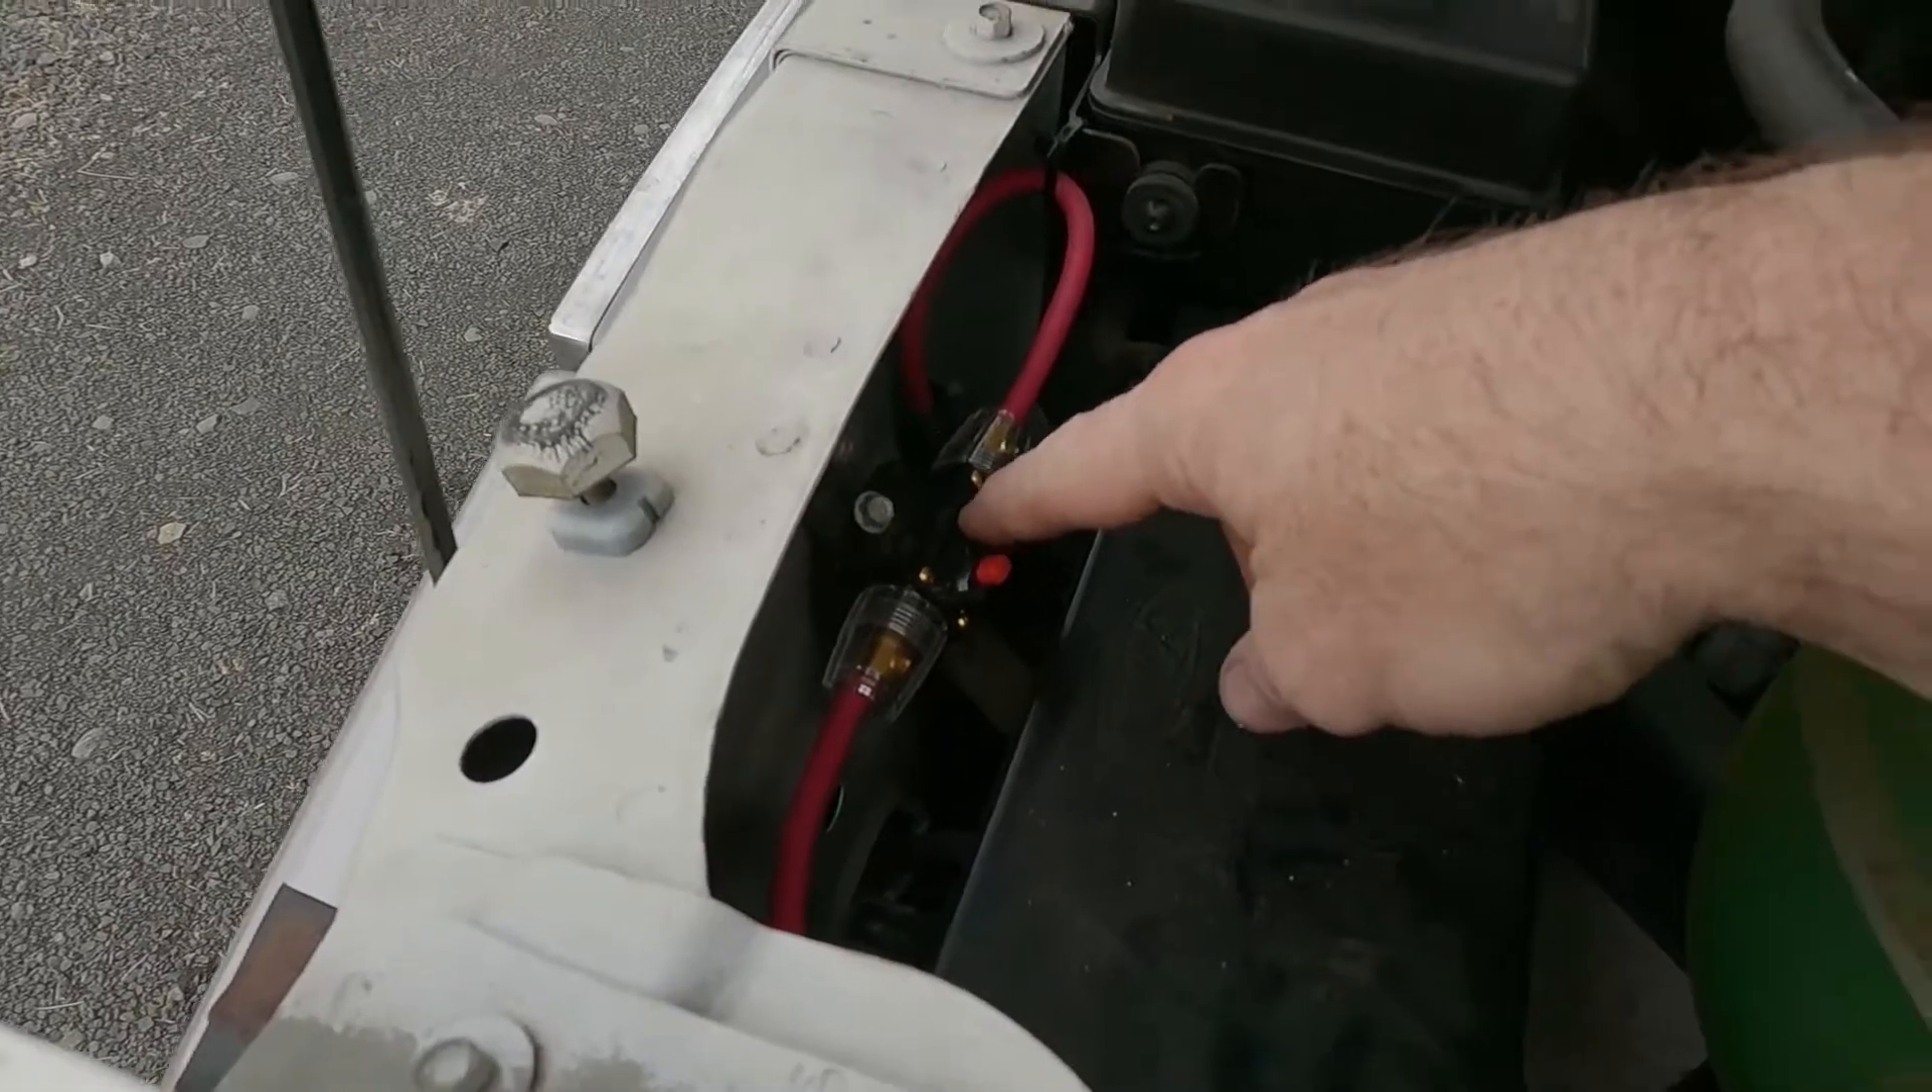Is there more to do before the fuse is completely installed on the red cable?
No.